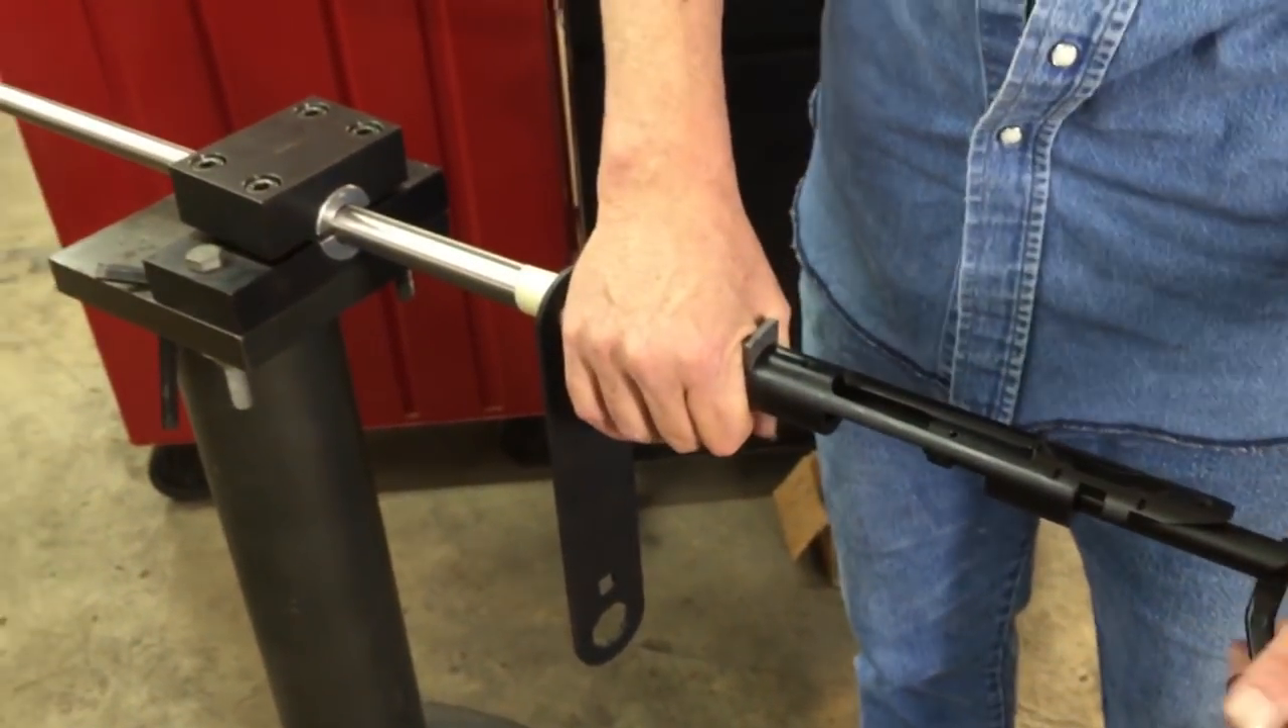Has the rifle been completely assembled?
No.